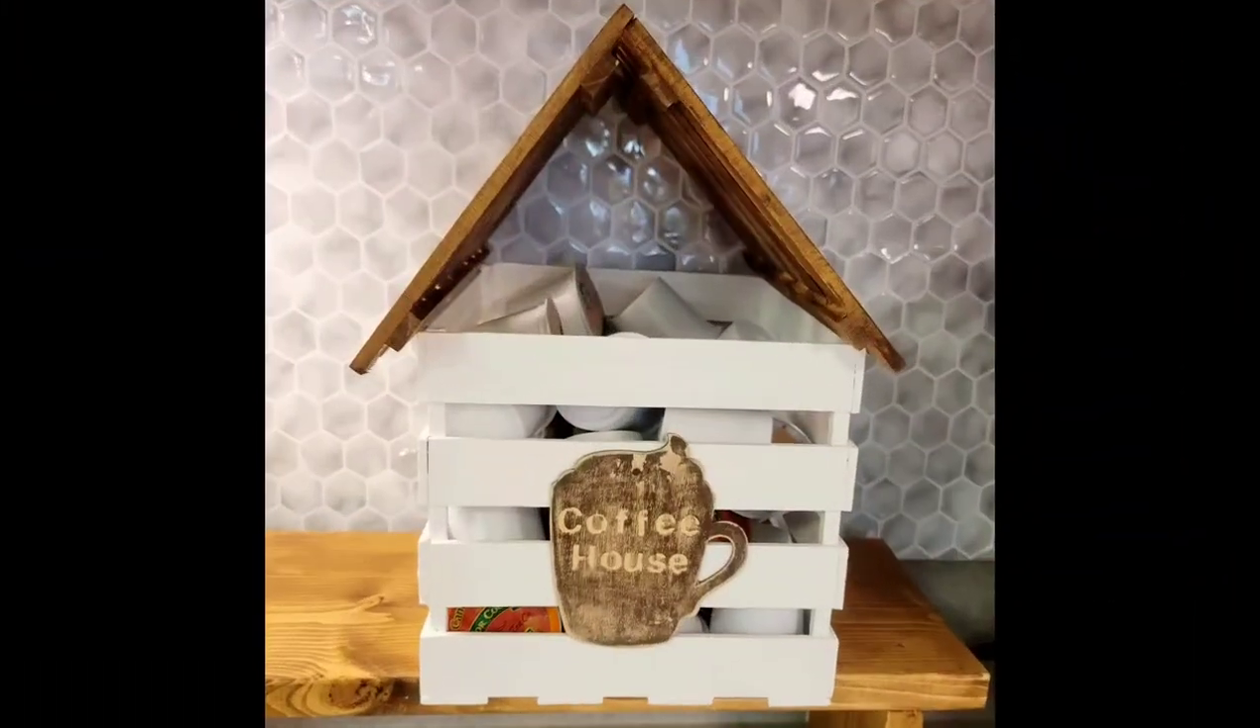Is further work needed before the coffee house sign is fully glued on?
No.